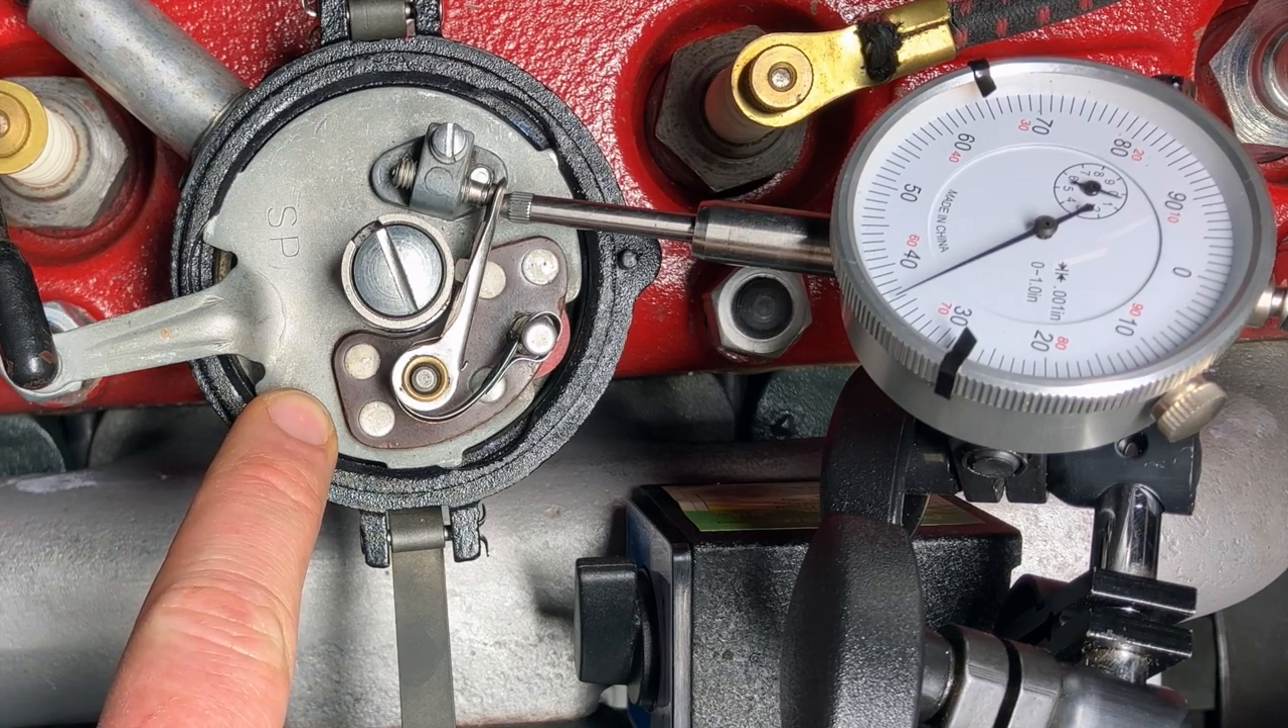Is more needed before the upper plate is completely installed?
No.